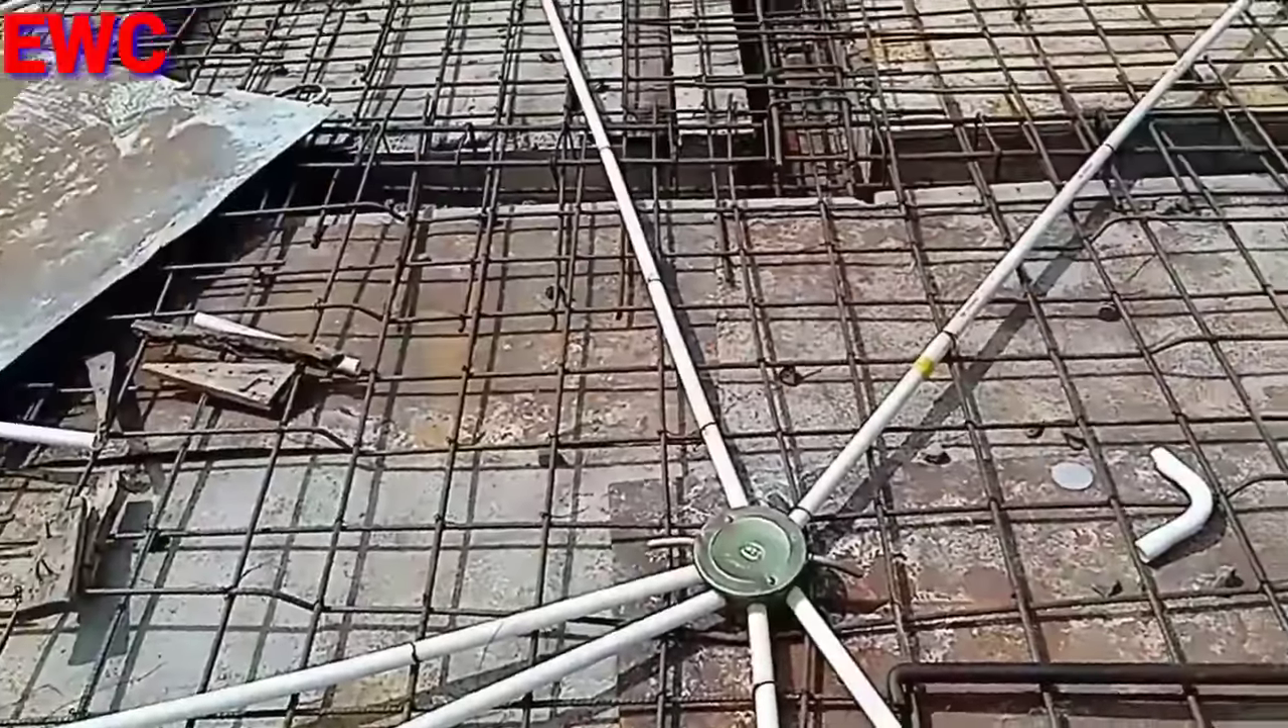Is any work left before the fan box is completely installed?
No.